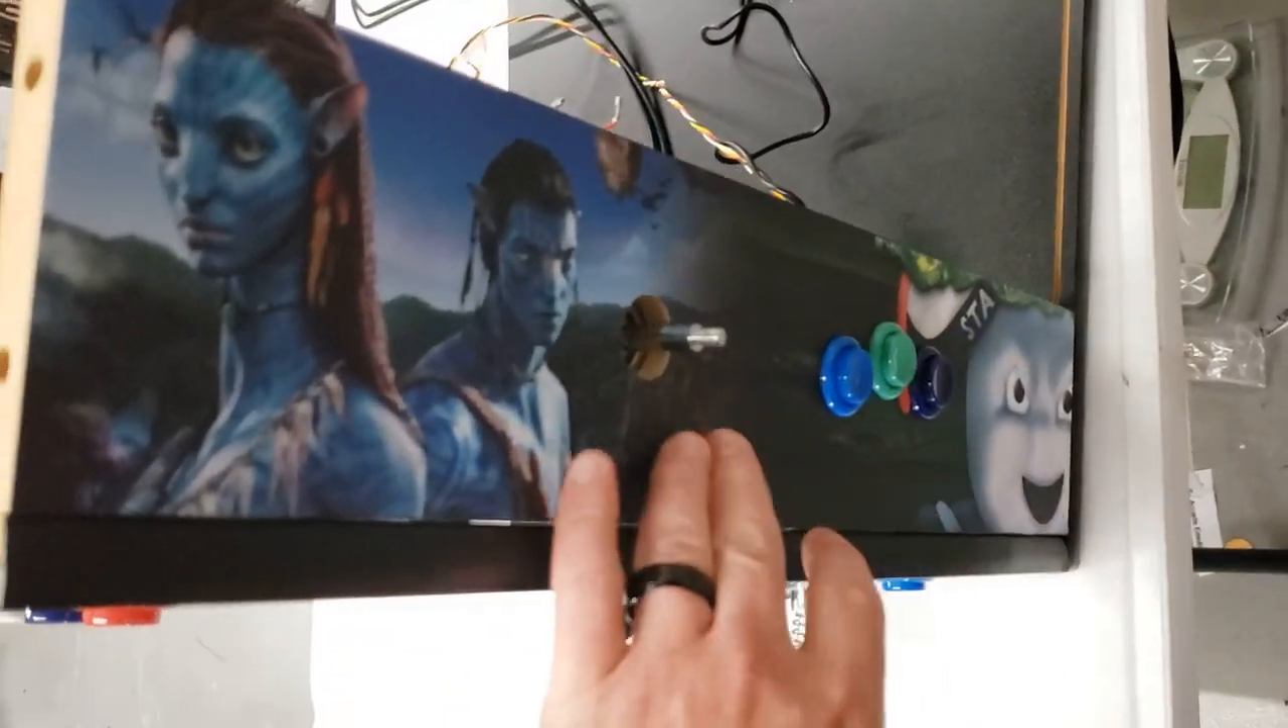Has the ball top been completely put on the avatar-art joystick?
No.